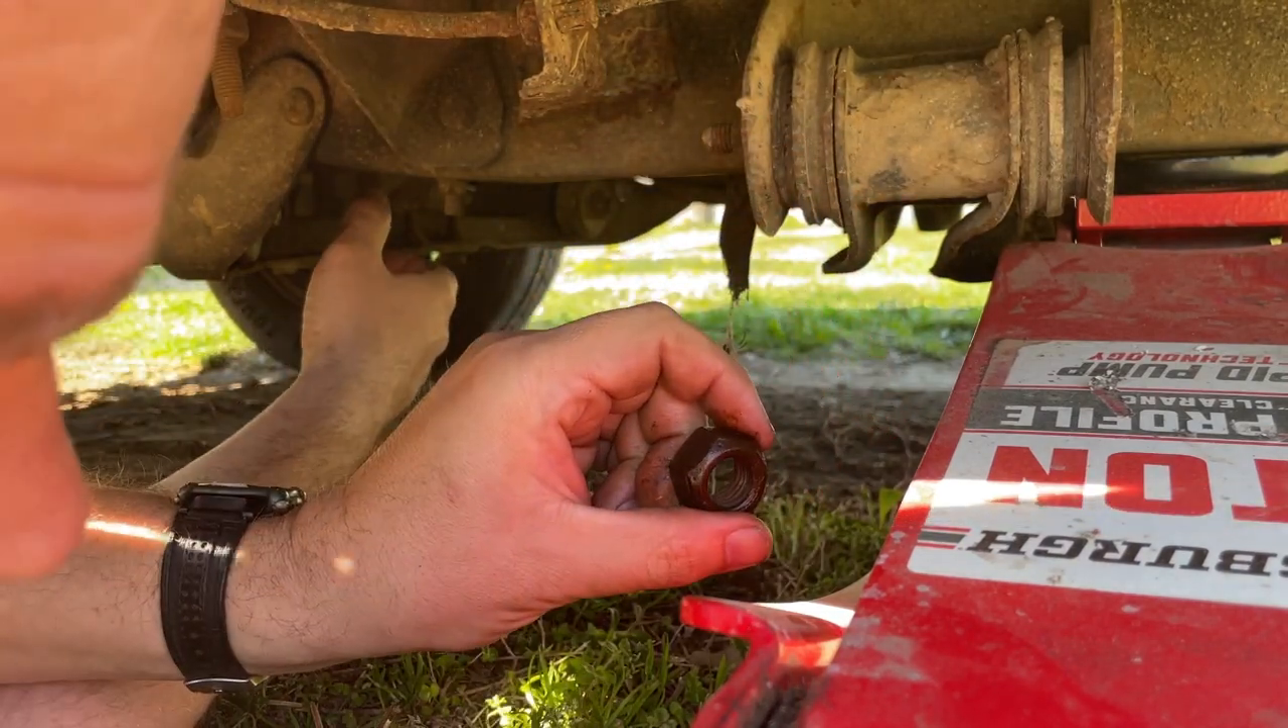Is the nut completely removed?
Yes.